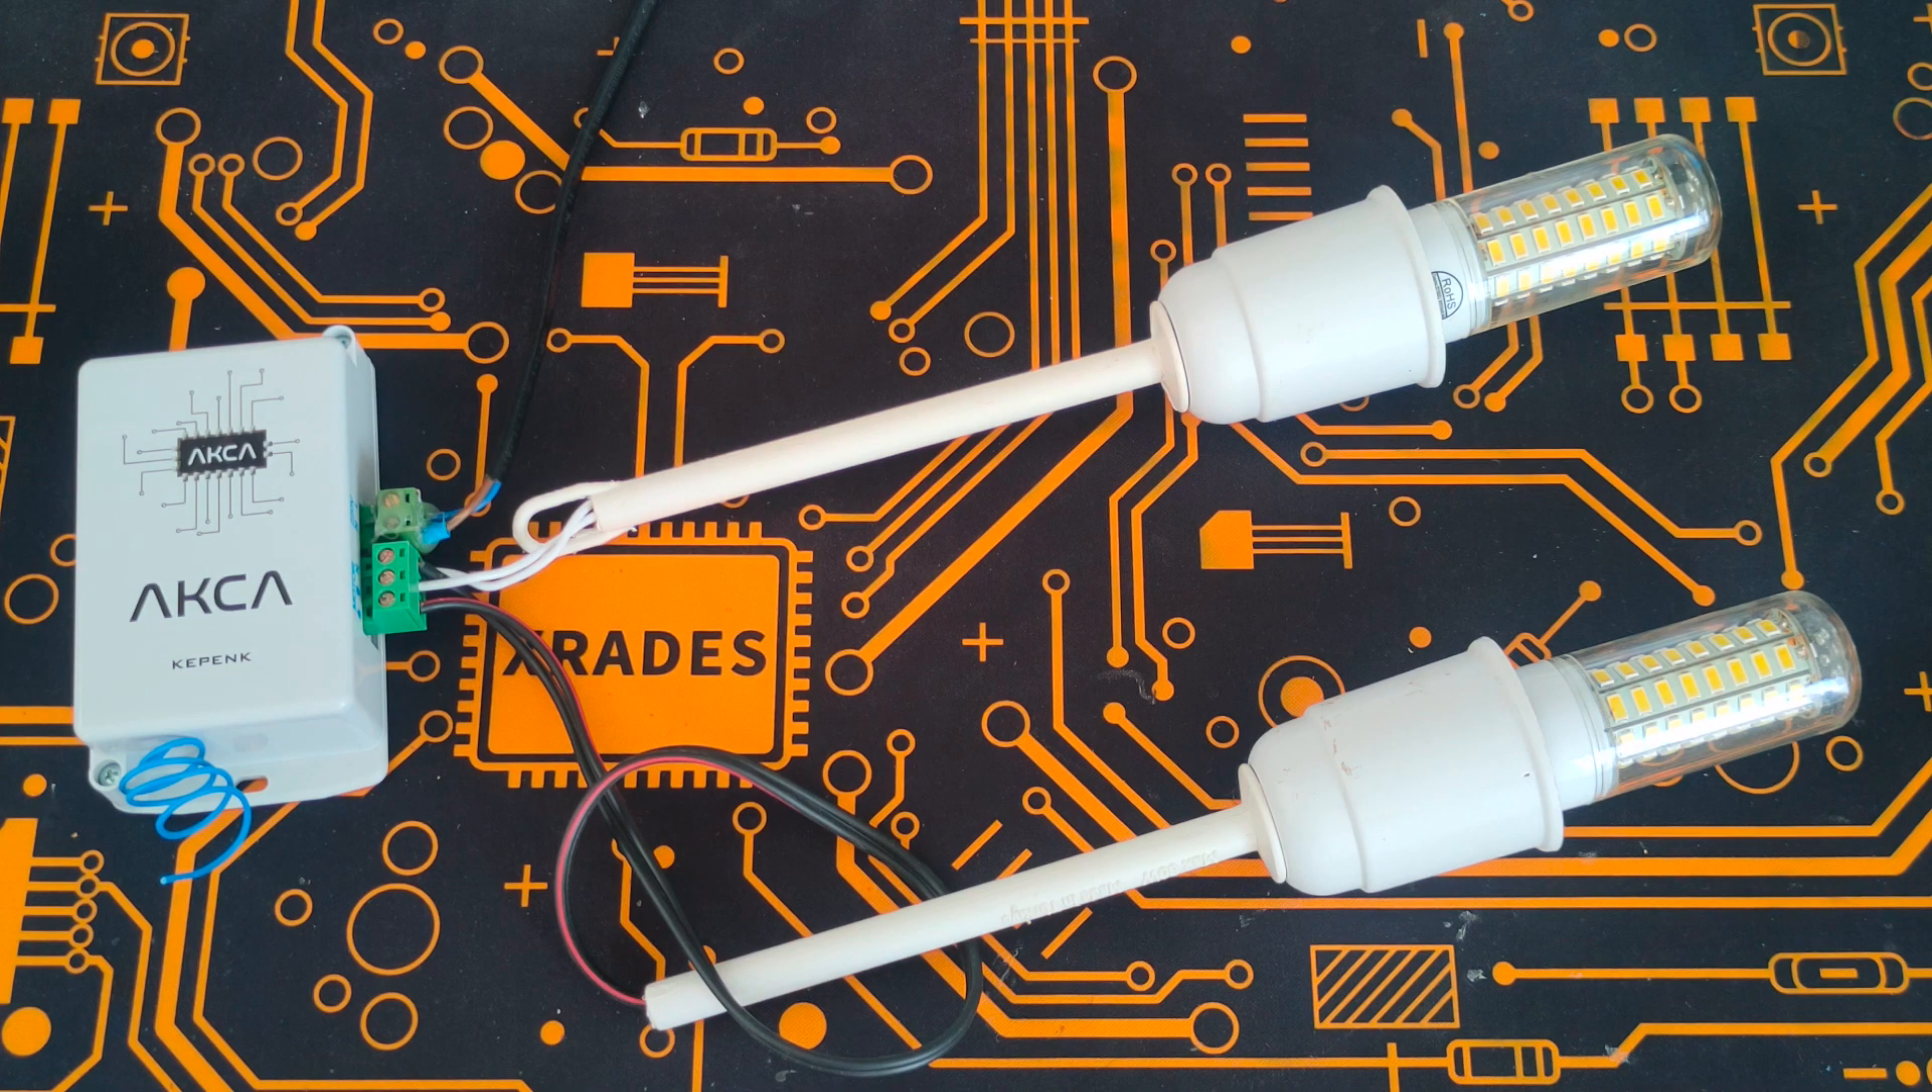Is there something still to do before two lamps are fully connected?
No.